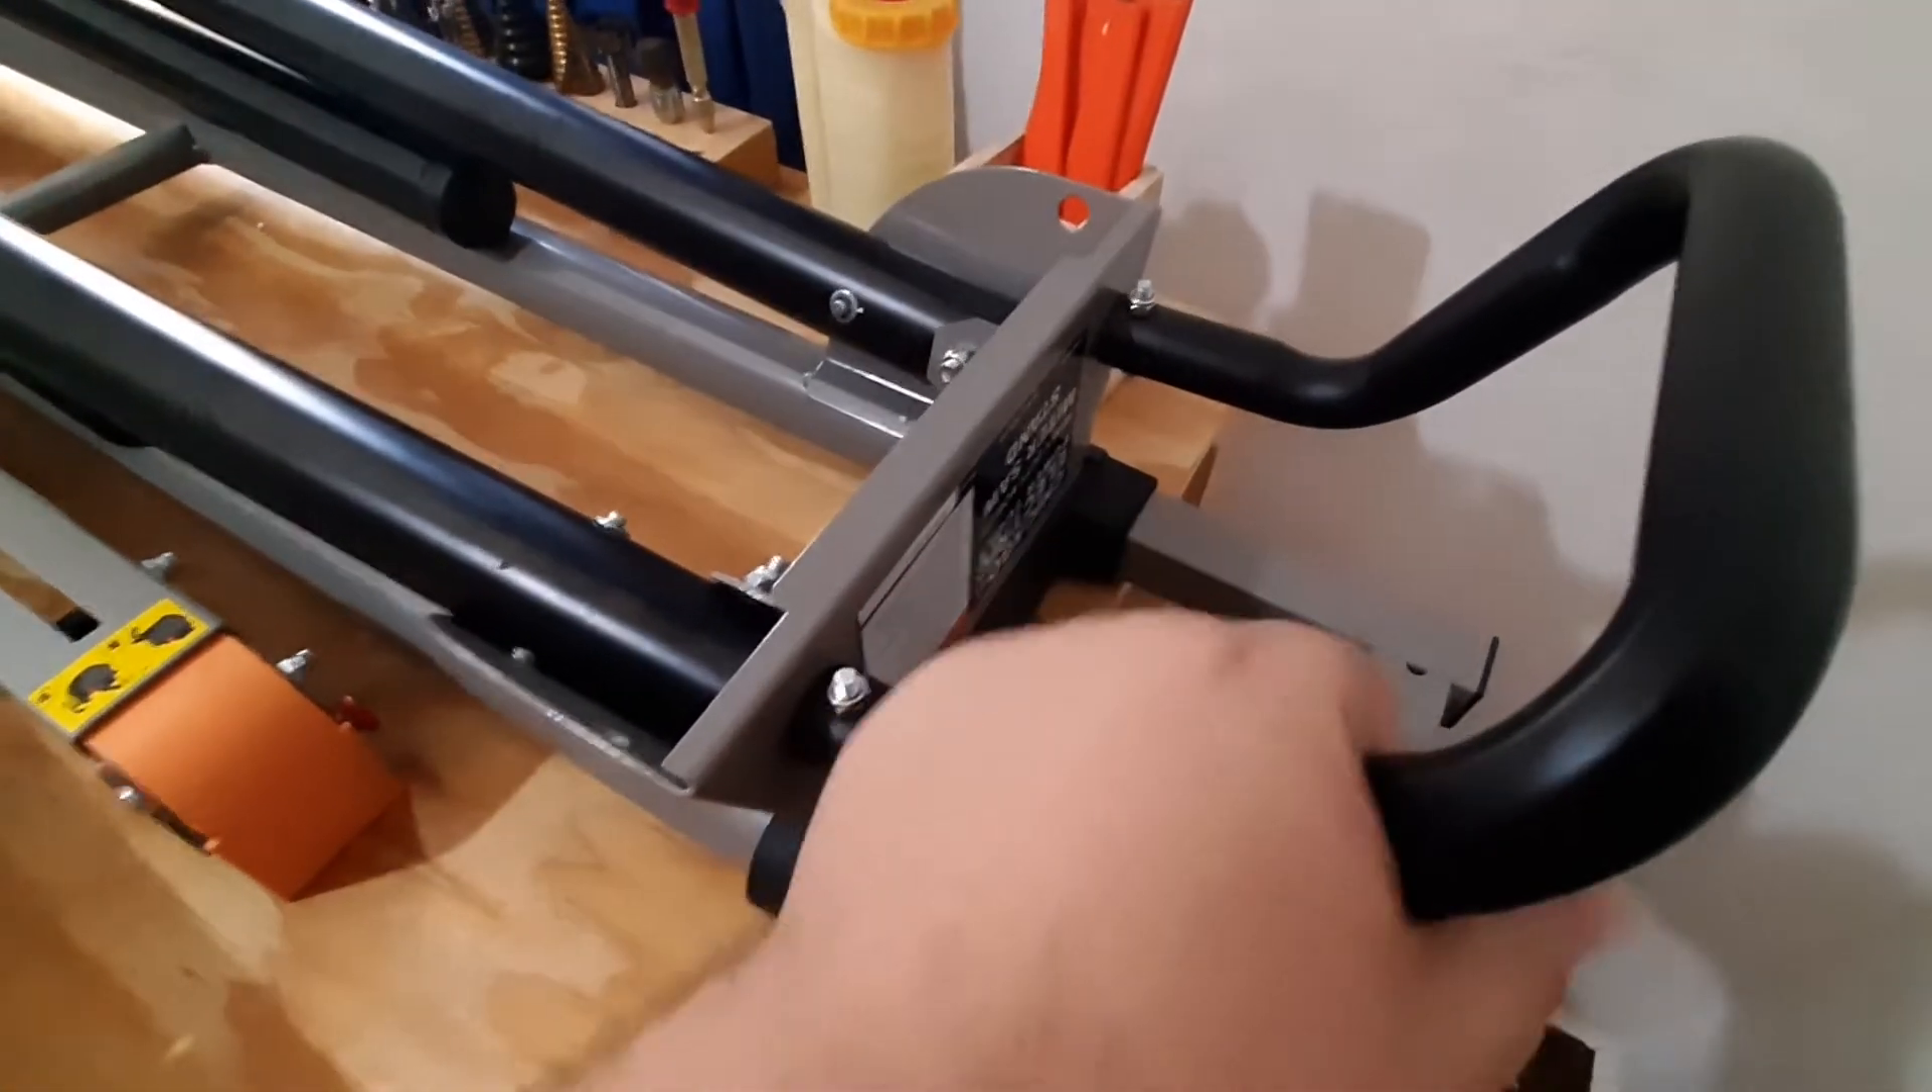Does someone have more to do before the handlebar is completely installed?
No.